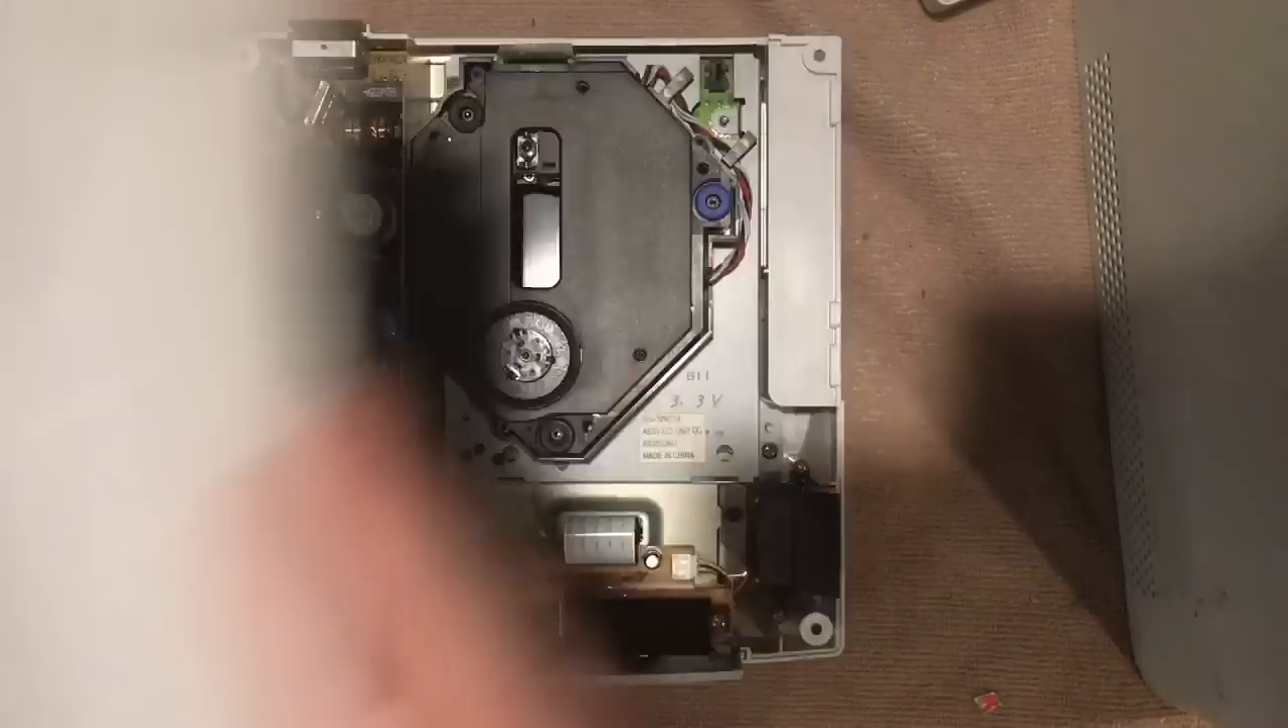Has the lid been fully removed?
Yes.